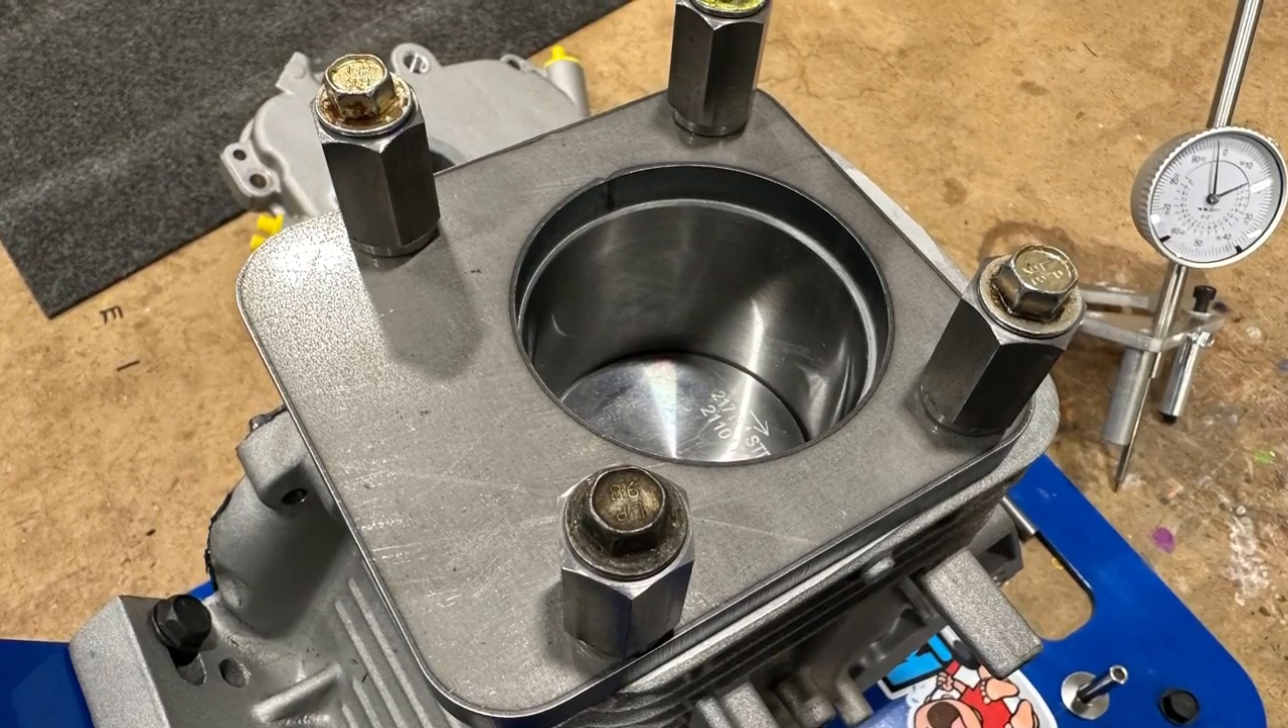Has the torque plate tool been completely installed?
Yes.